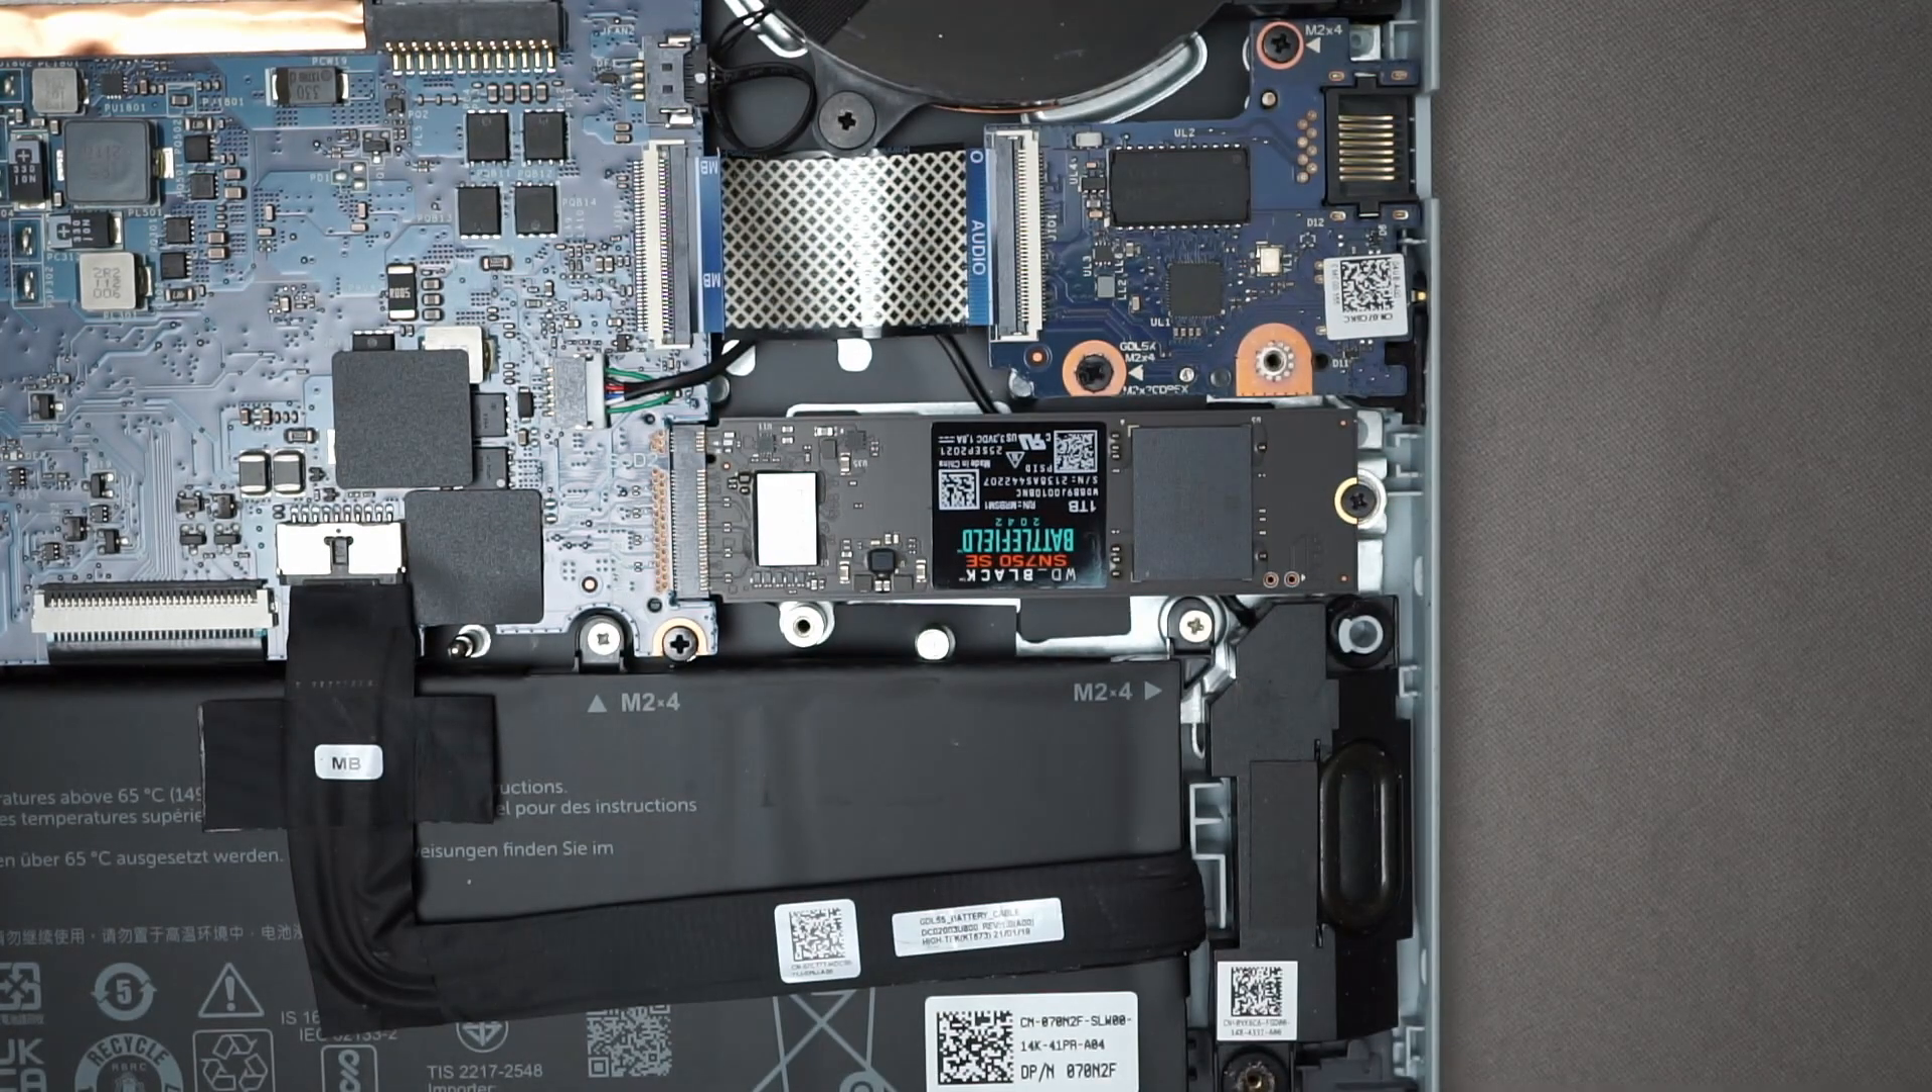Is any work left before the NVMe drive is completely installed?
No.